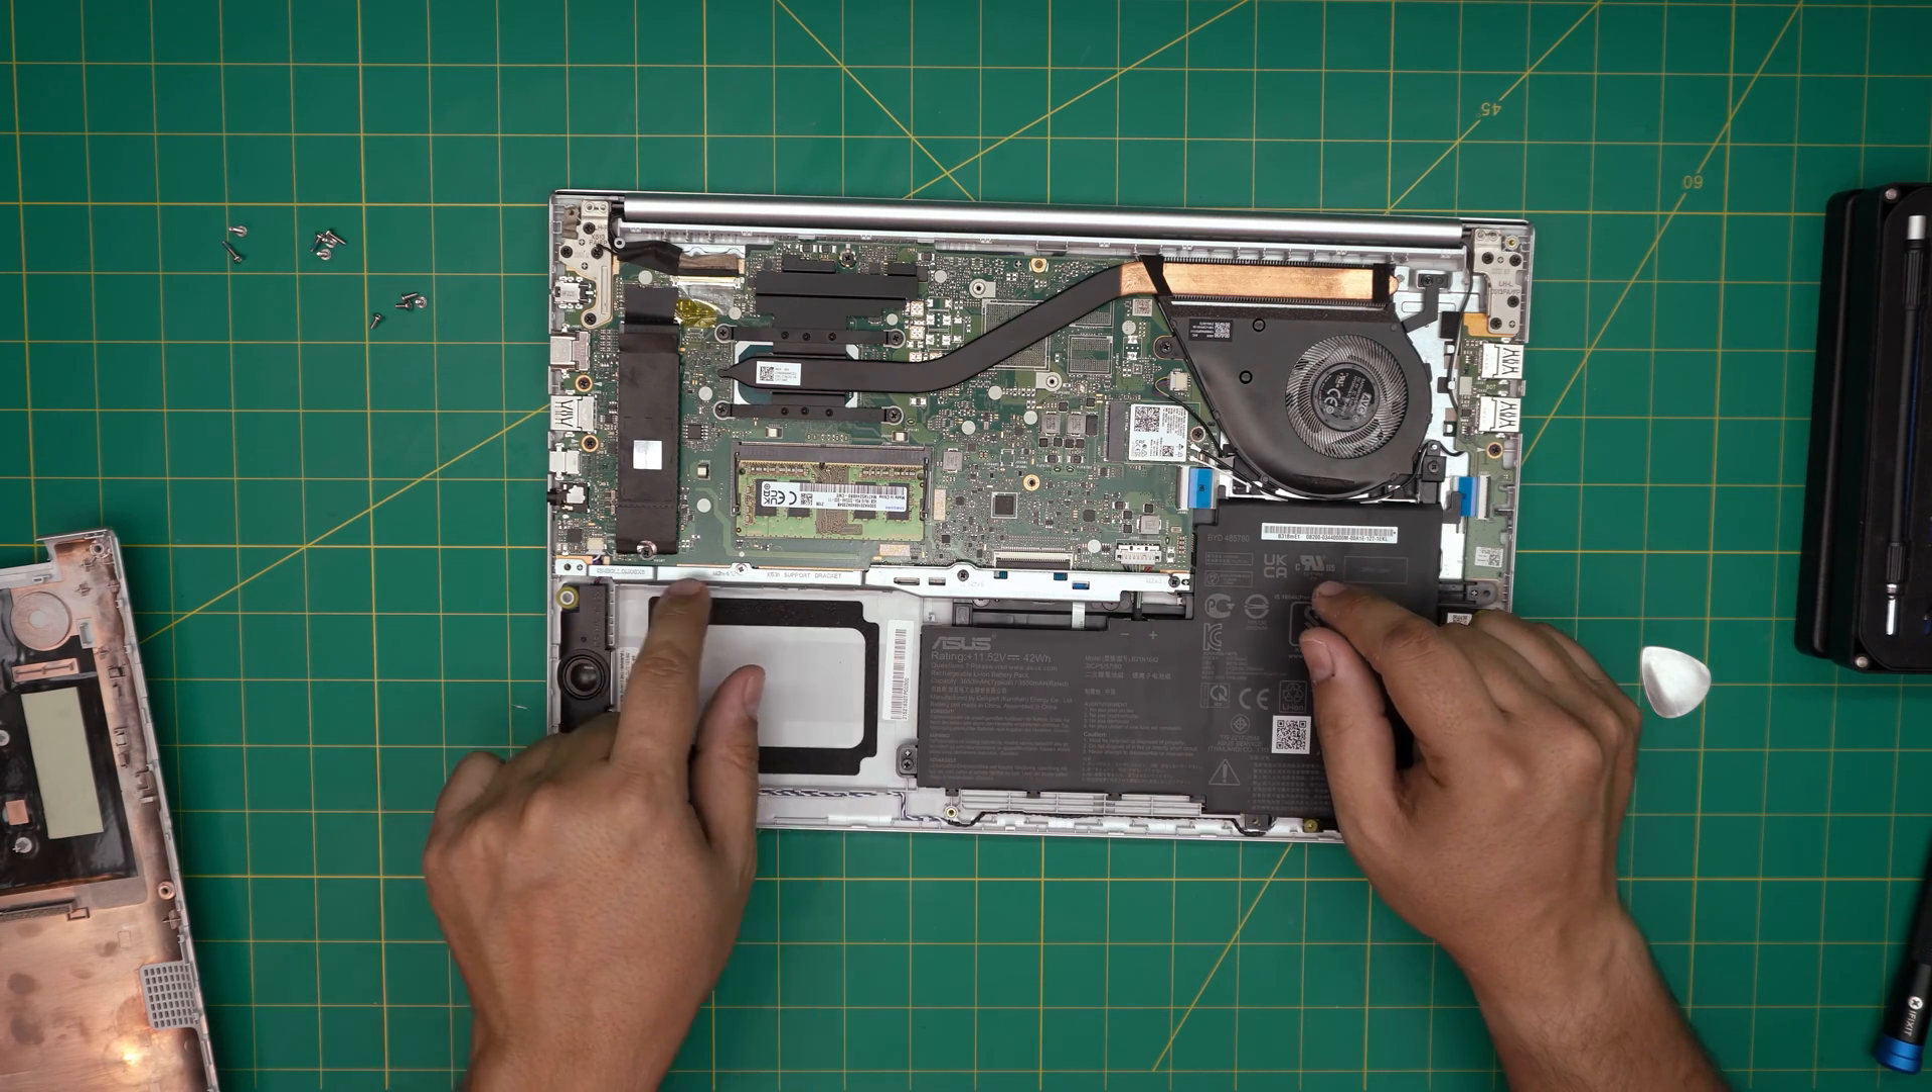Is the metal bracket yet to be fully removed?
Yes.